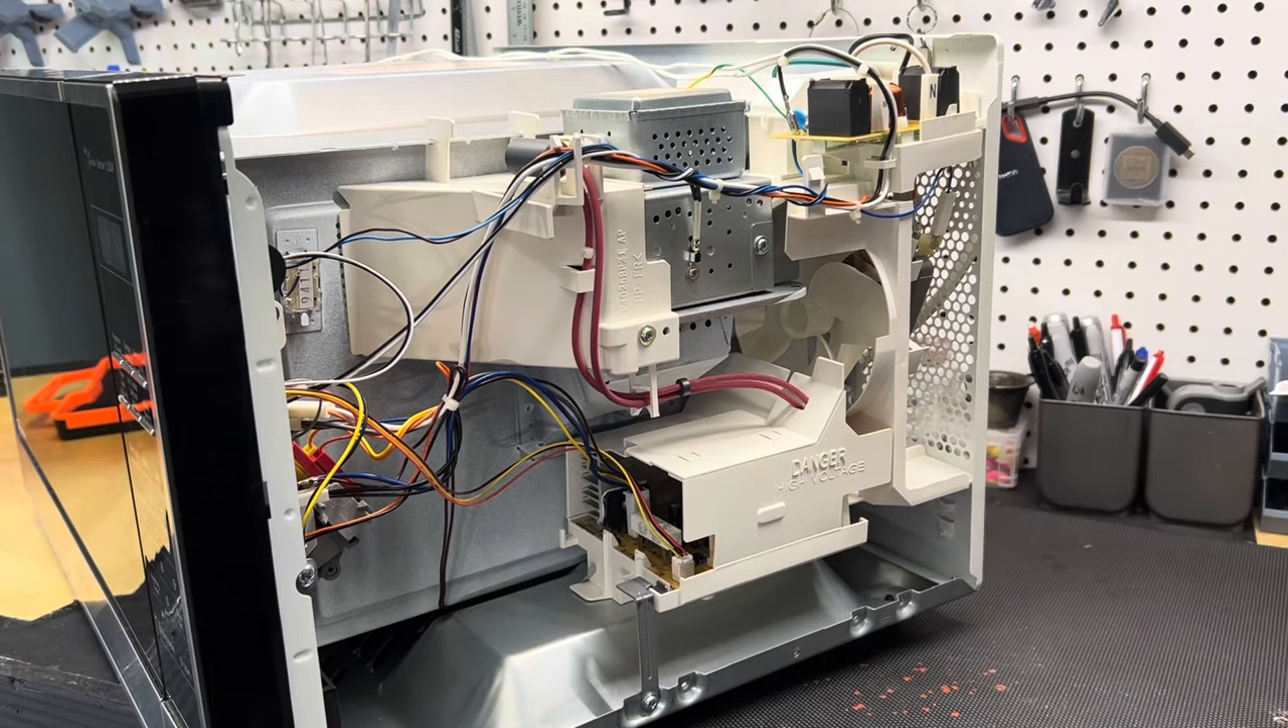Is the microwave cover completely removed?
Yes.